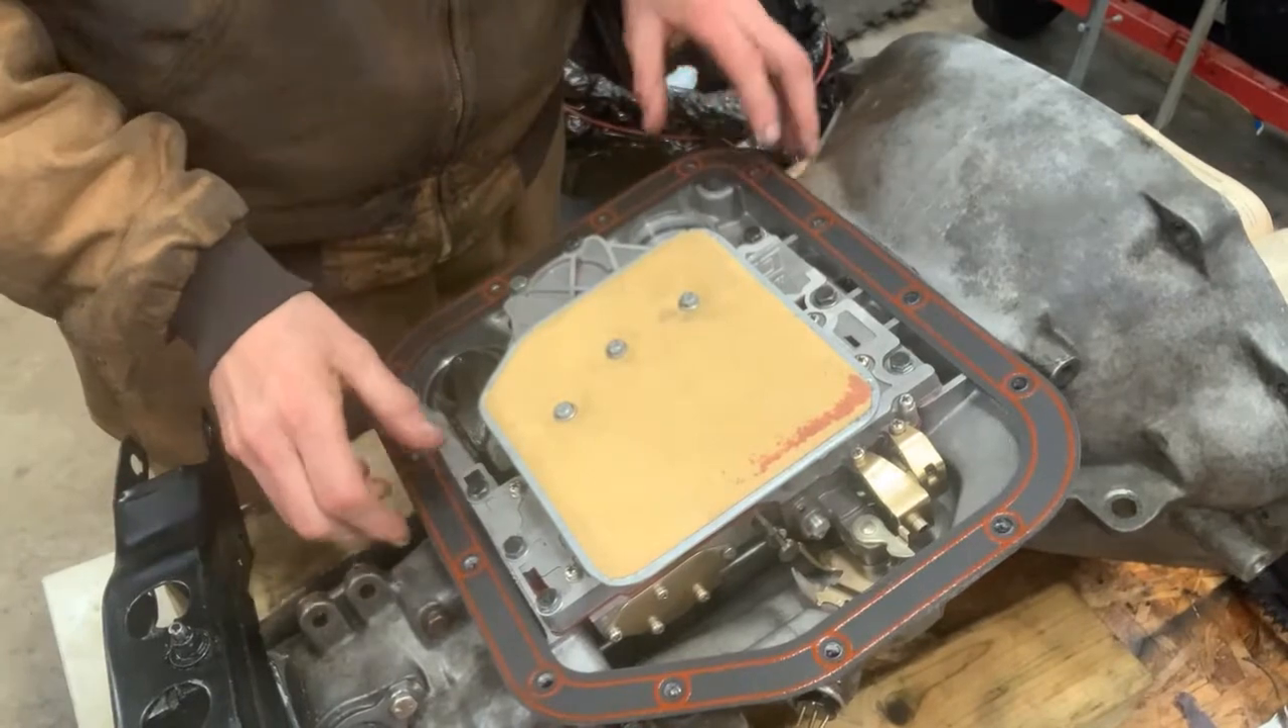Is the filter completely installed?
Yes.